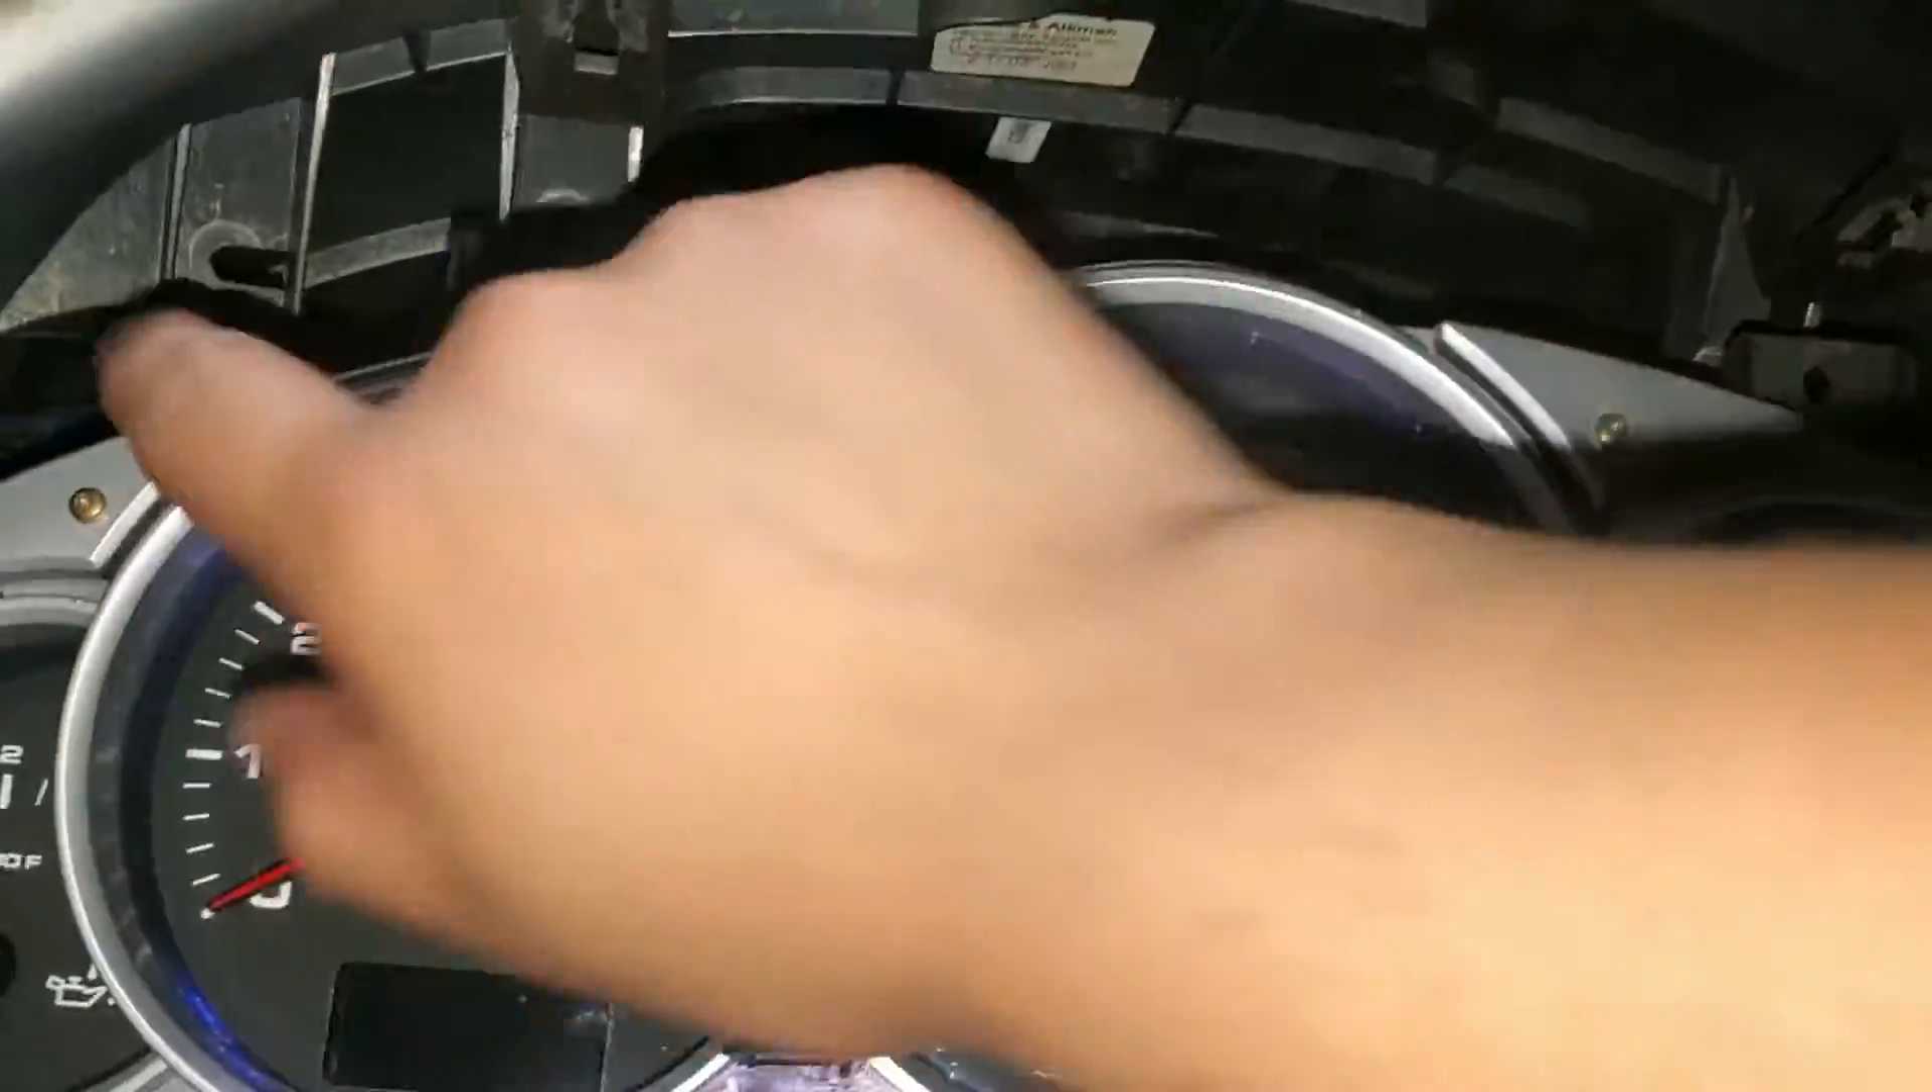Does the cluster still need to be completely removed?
Yes.